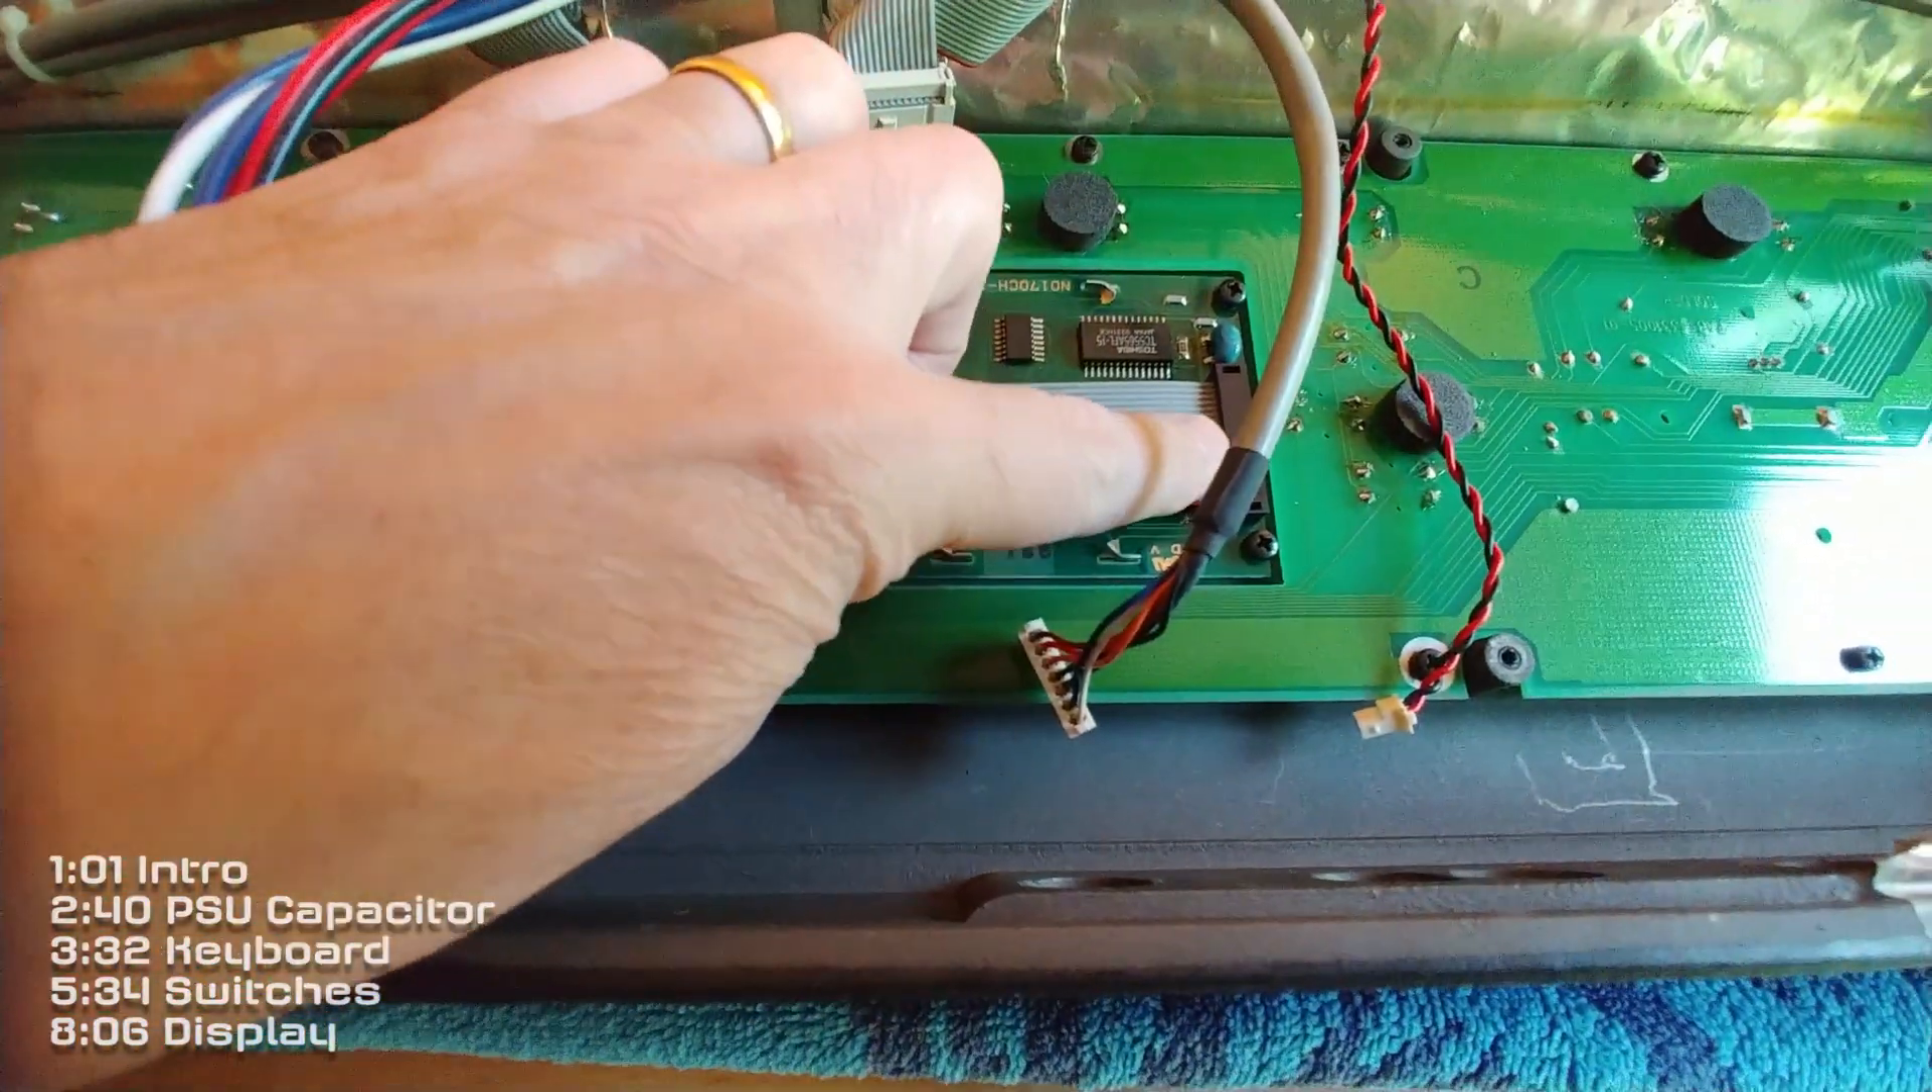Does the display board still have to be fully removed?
Yes.